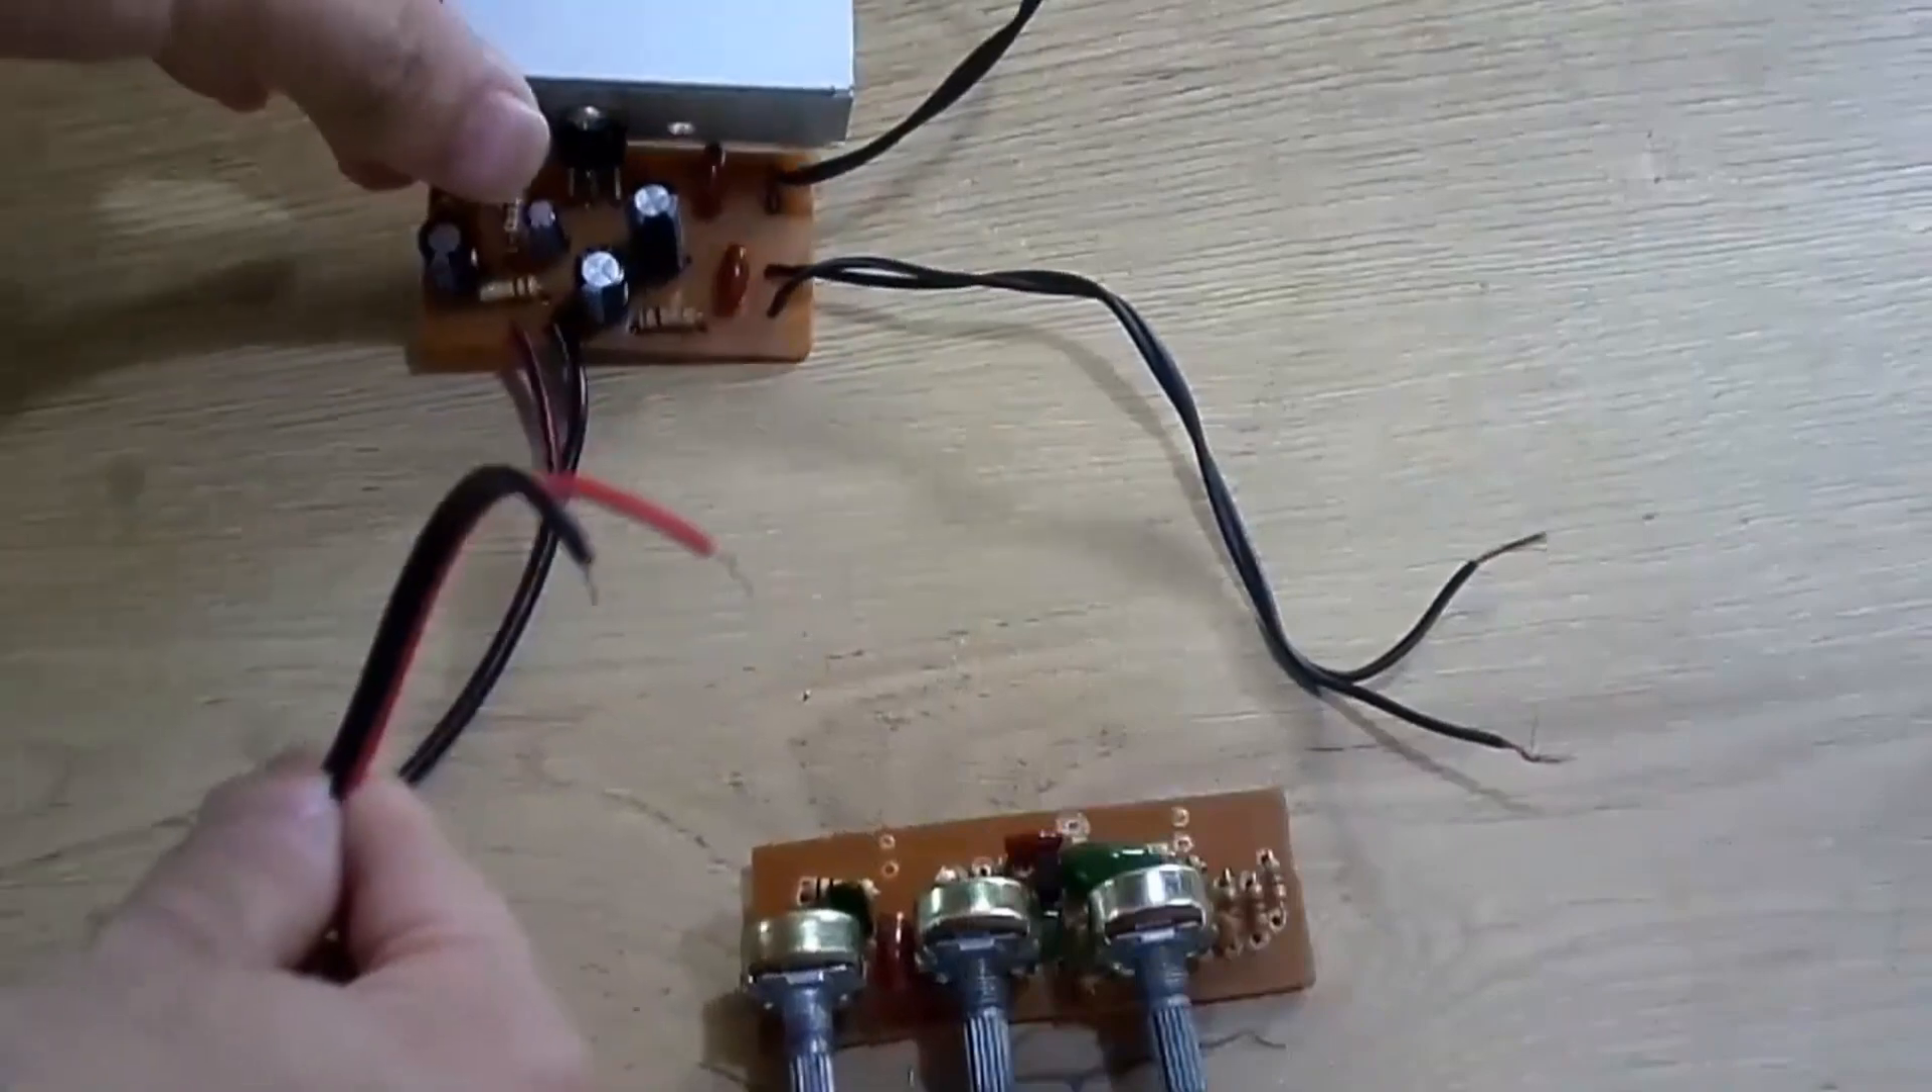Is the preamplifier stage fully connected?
No.